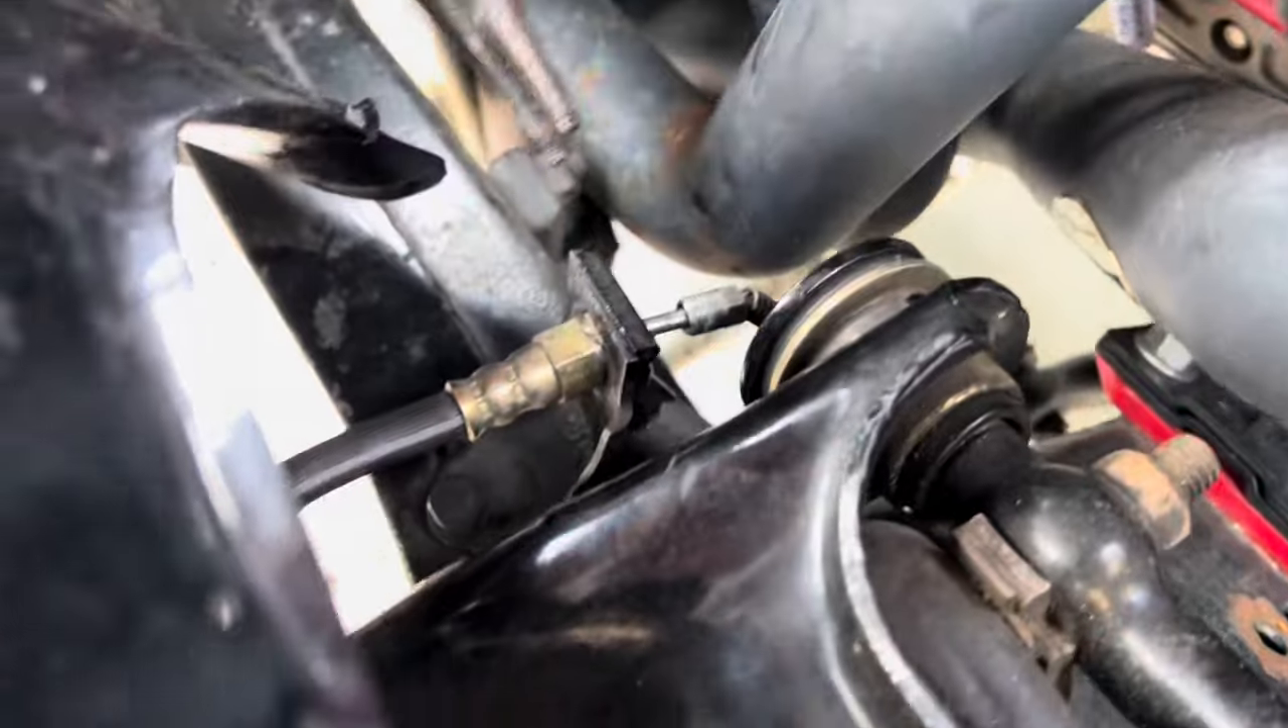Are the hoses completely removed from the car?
No.